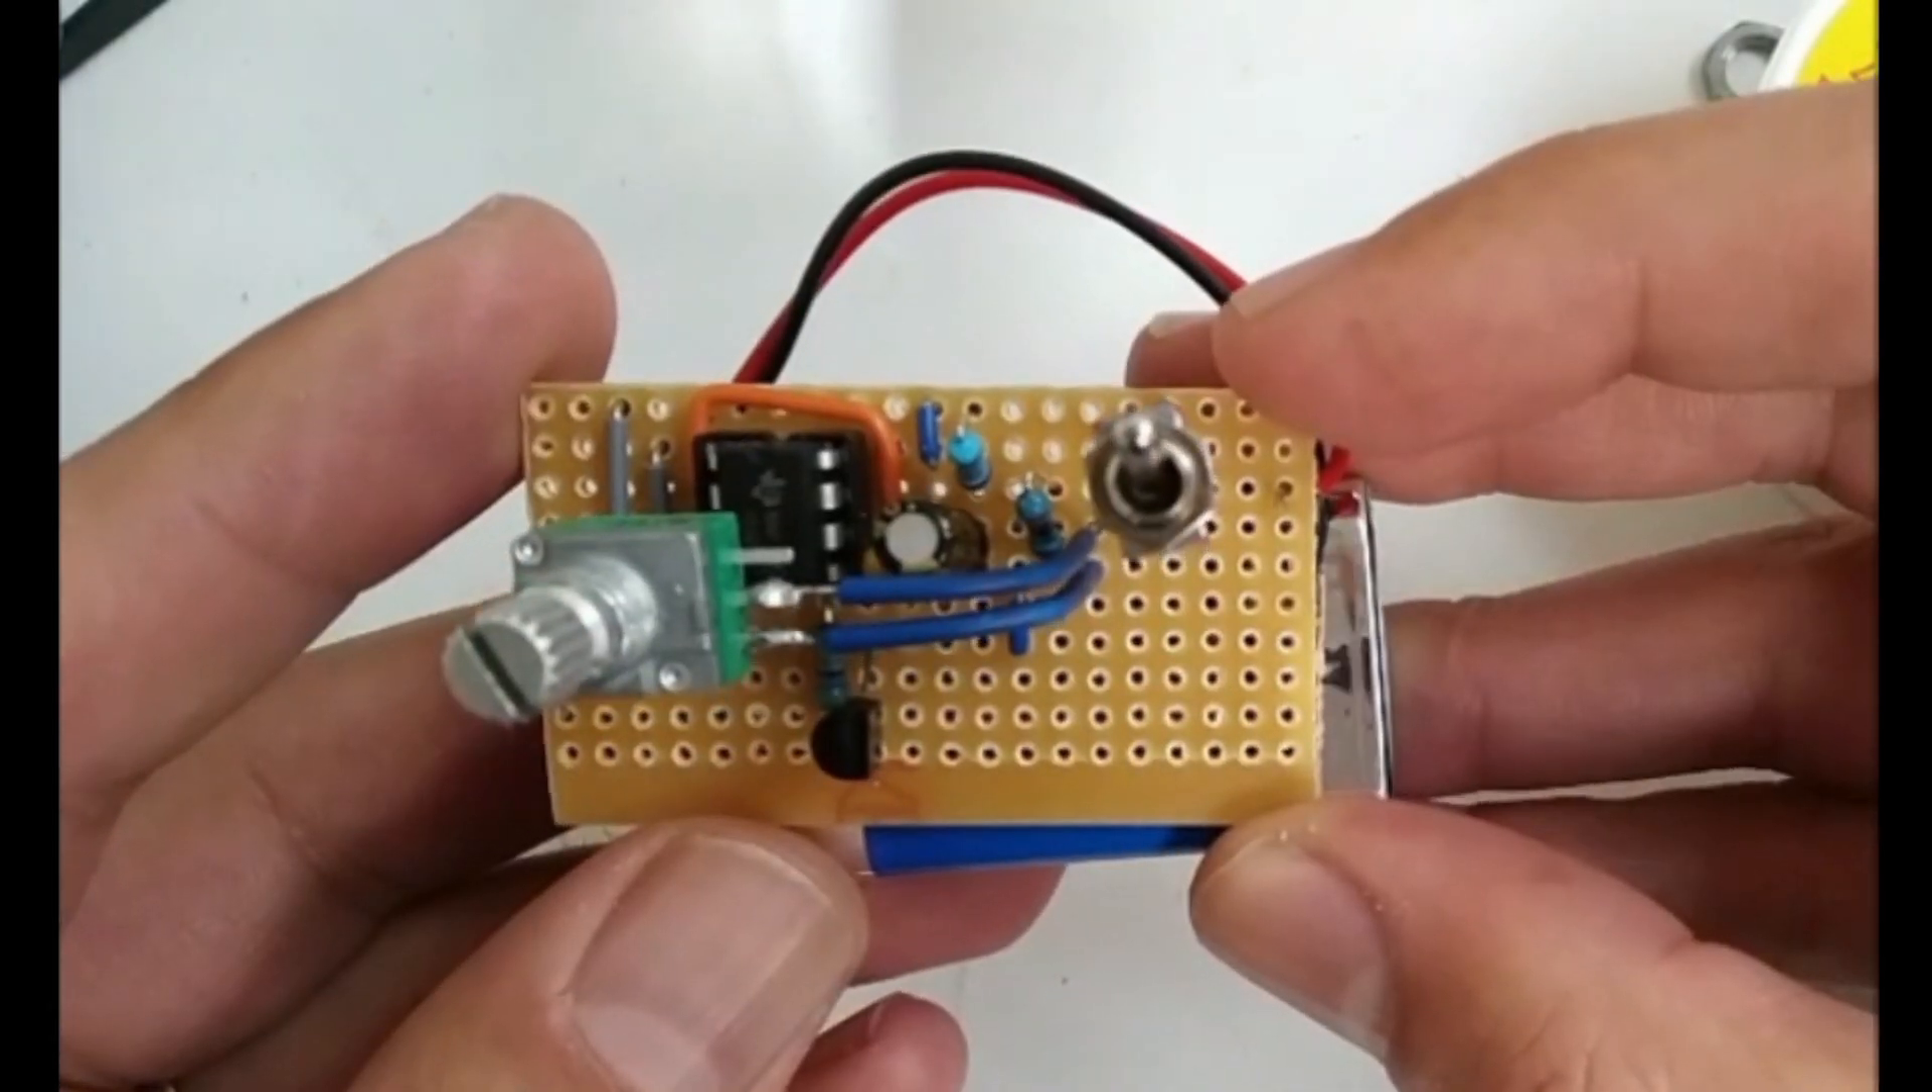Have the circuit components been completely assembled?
Yes.